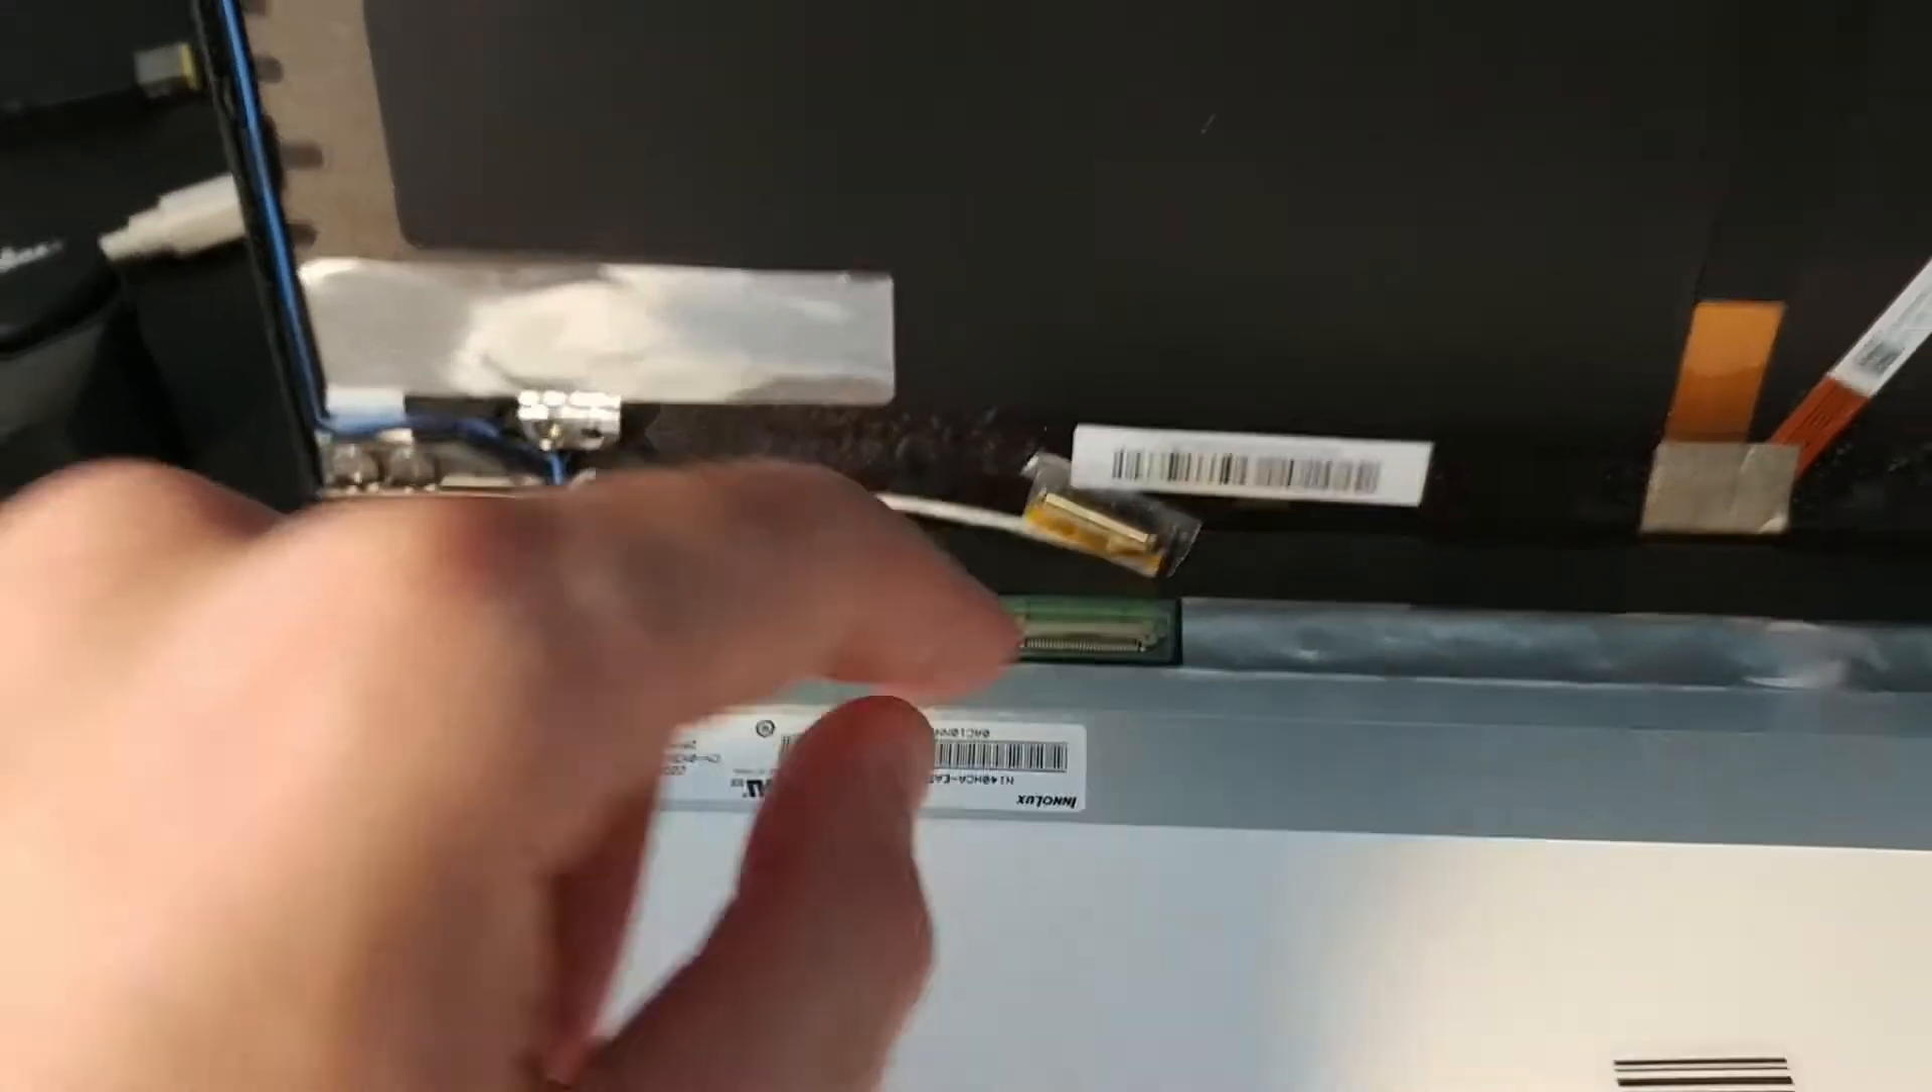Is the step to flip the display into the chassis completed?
No.